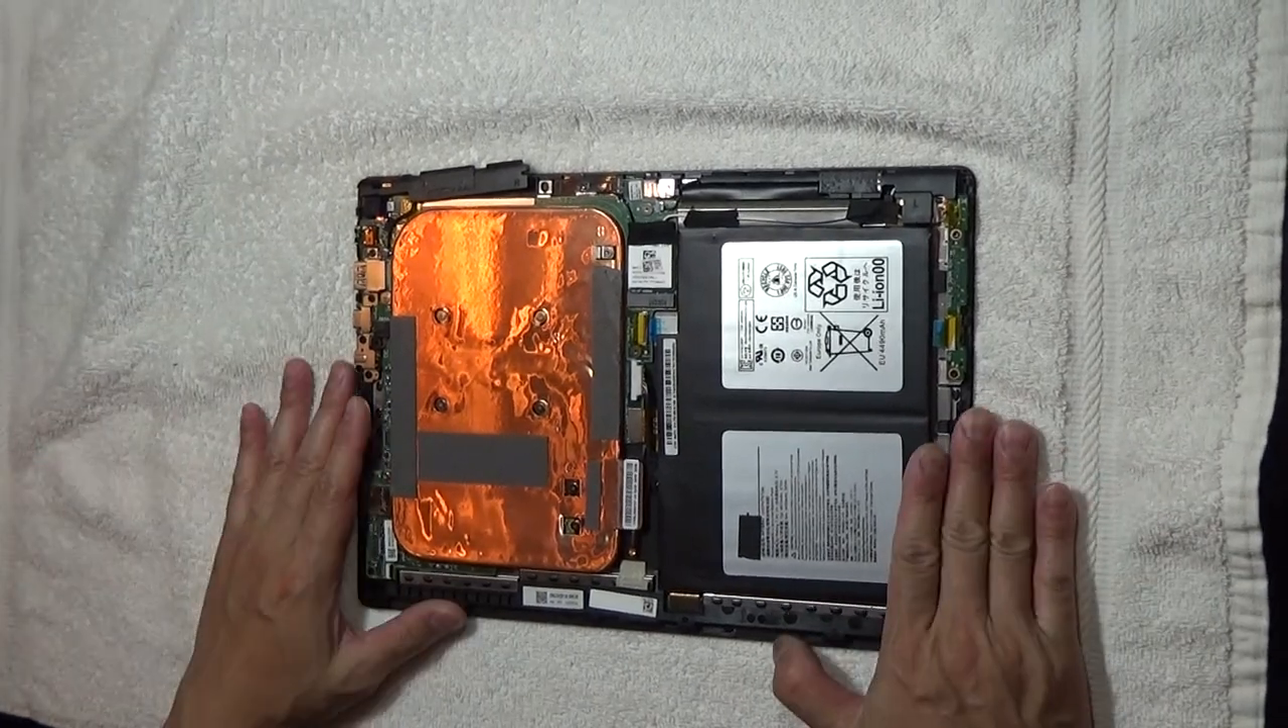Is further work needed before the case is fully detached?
No.